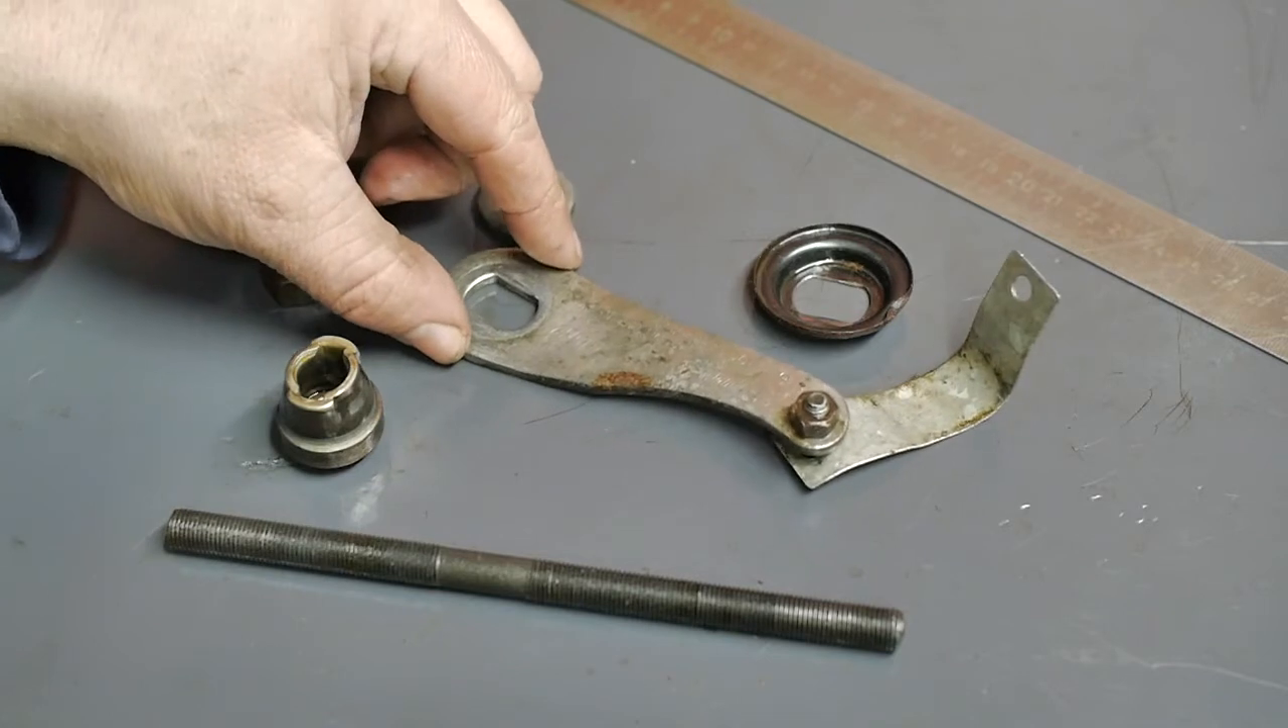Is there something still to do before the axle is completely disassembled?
No.